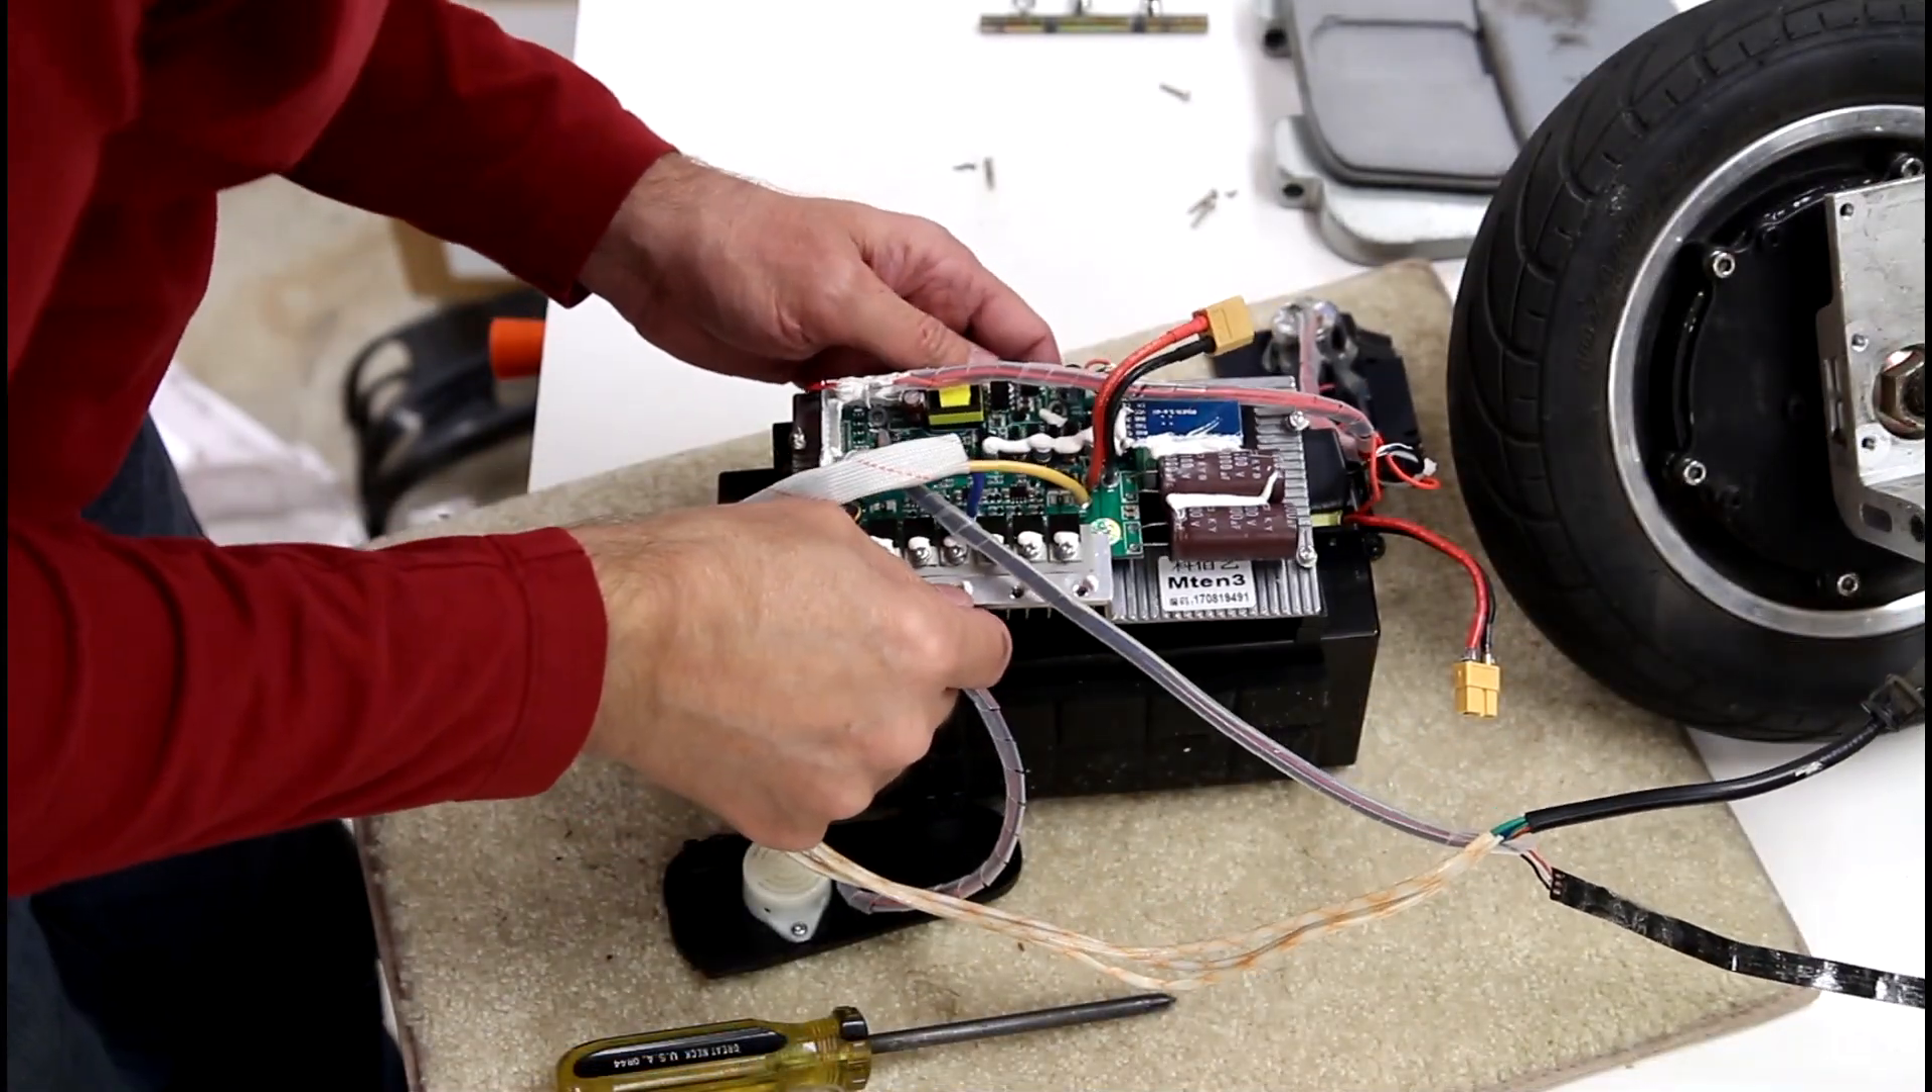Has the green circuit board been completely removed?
No.